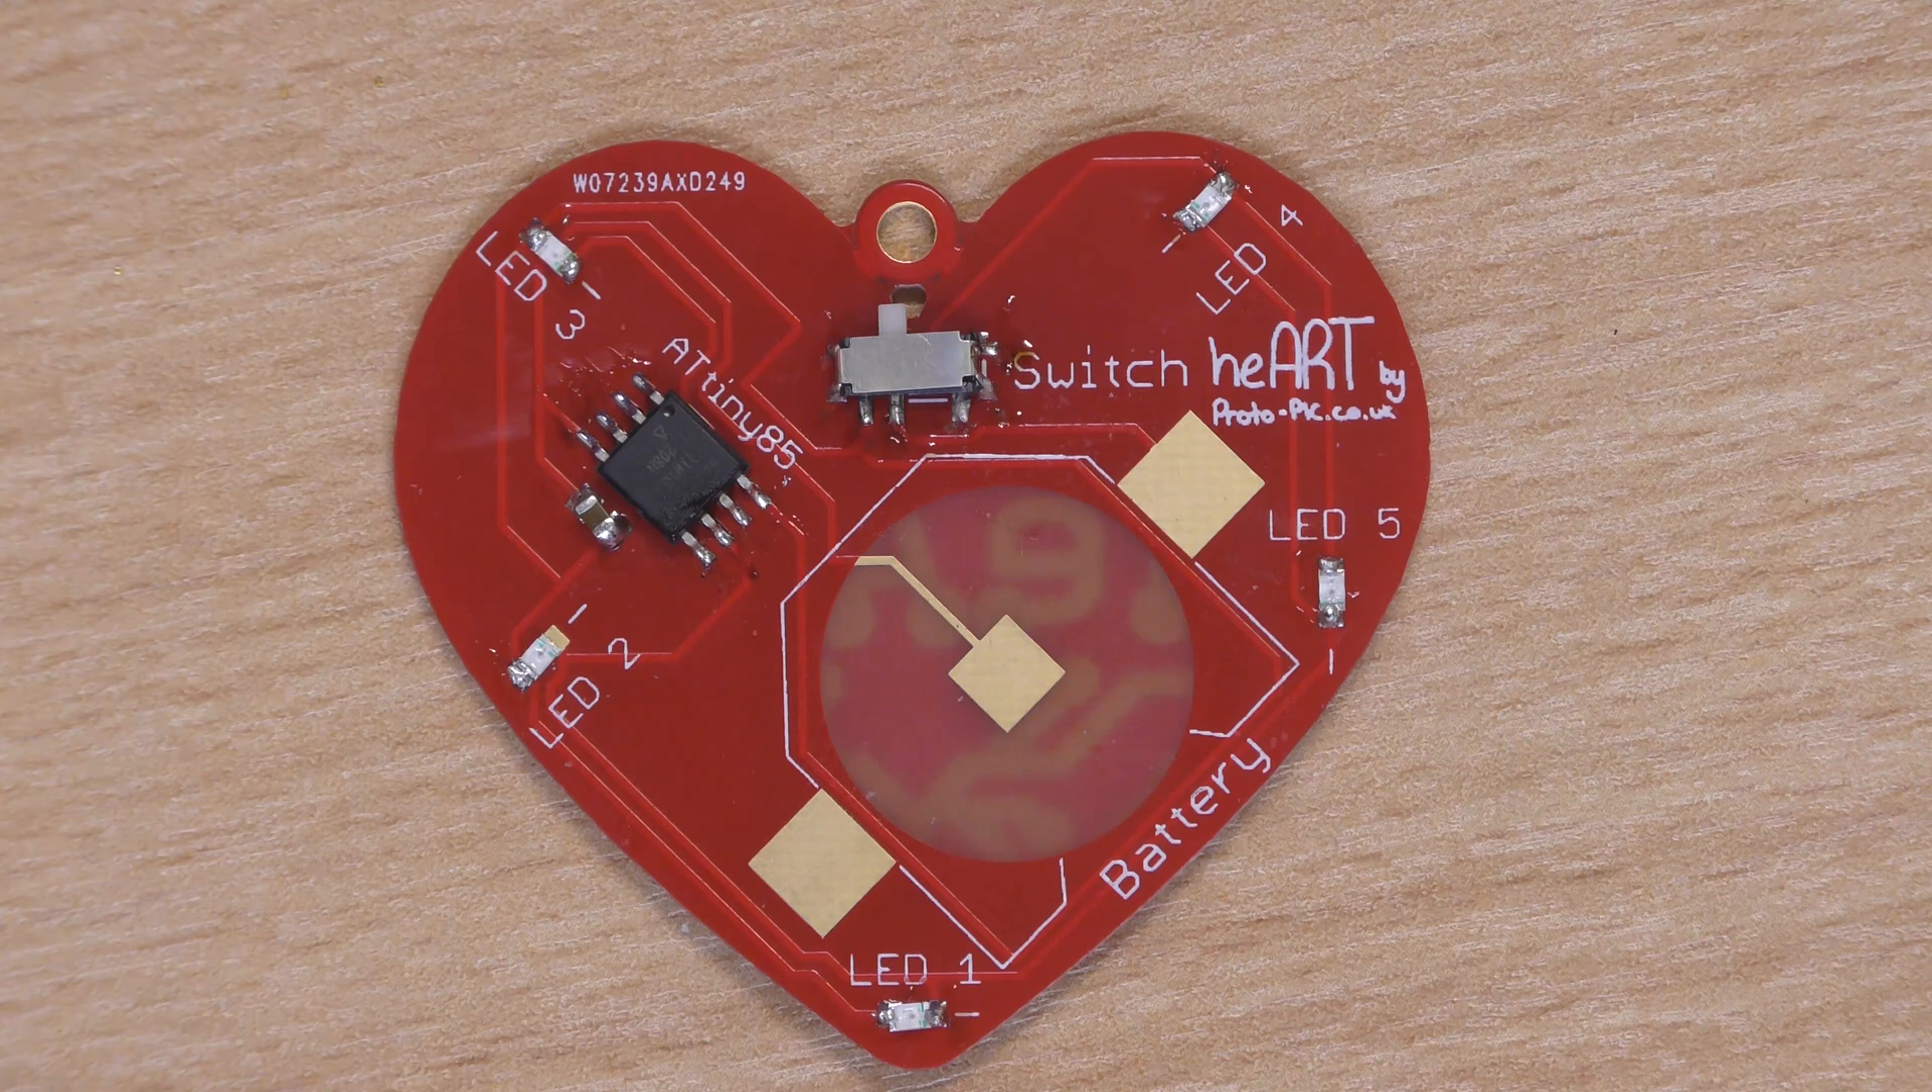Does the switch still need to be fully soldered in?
No.